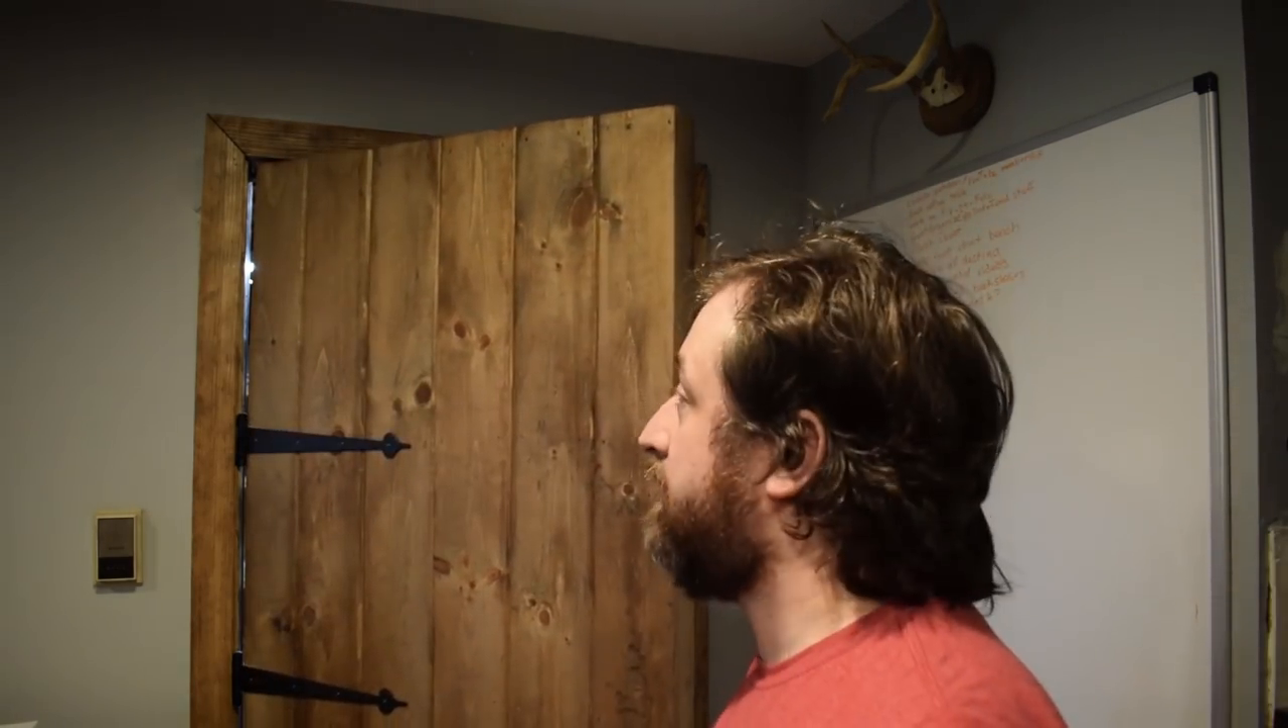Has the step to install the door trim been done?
Yes.